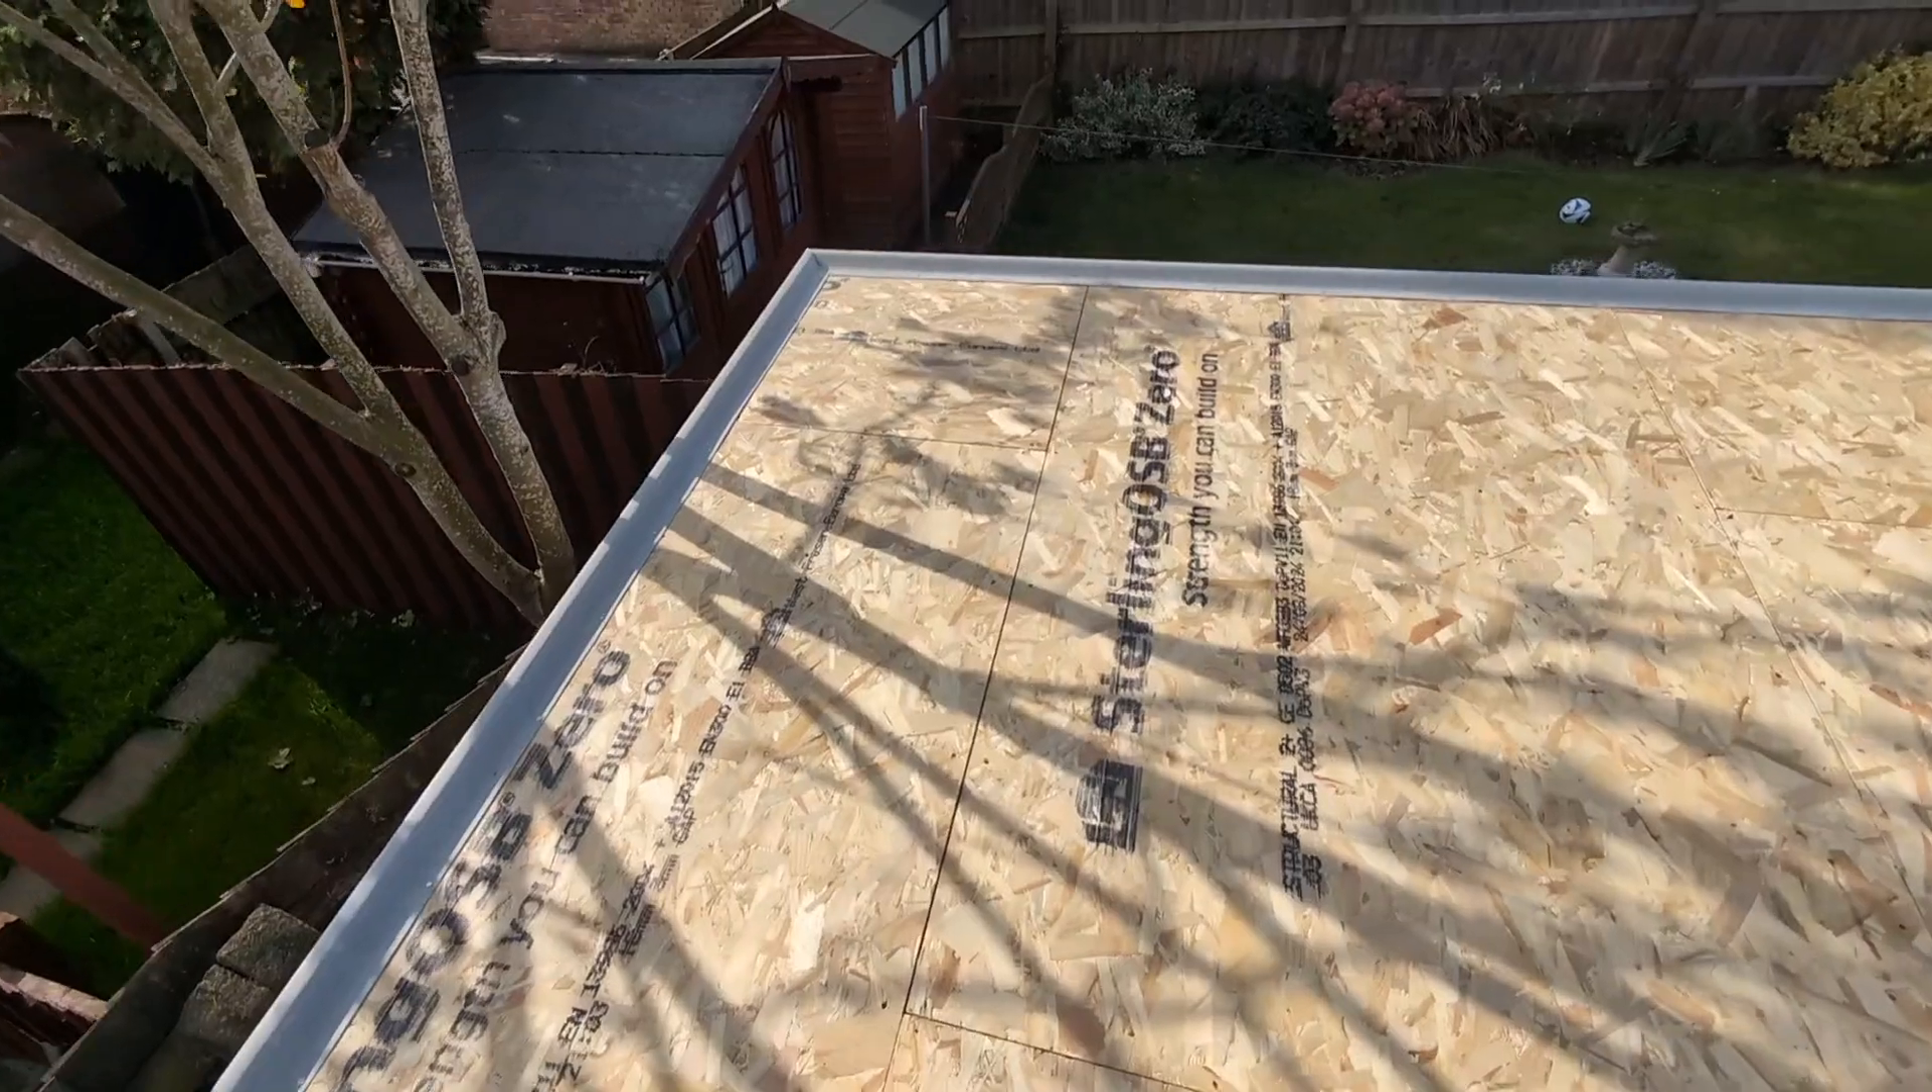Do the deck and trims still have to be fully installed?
No.